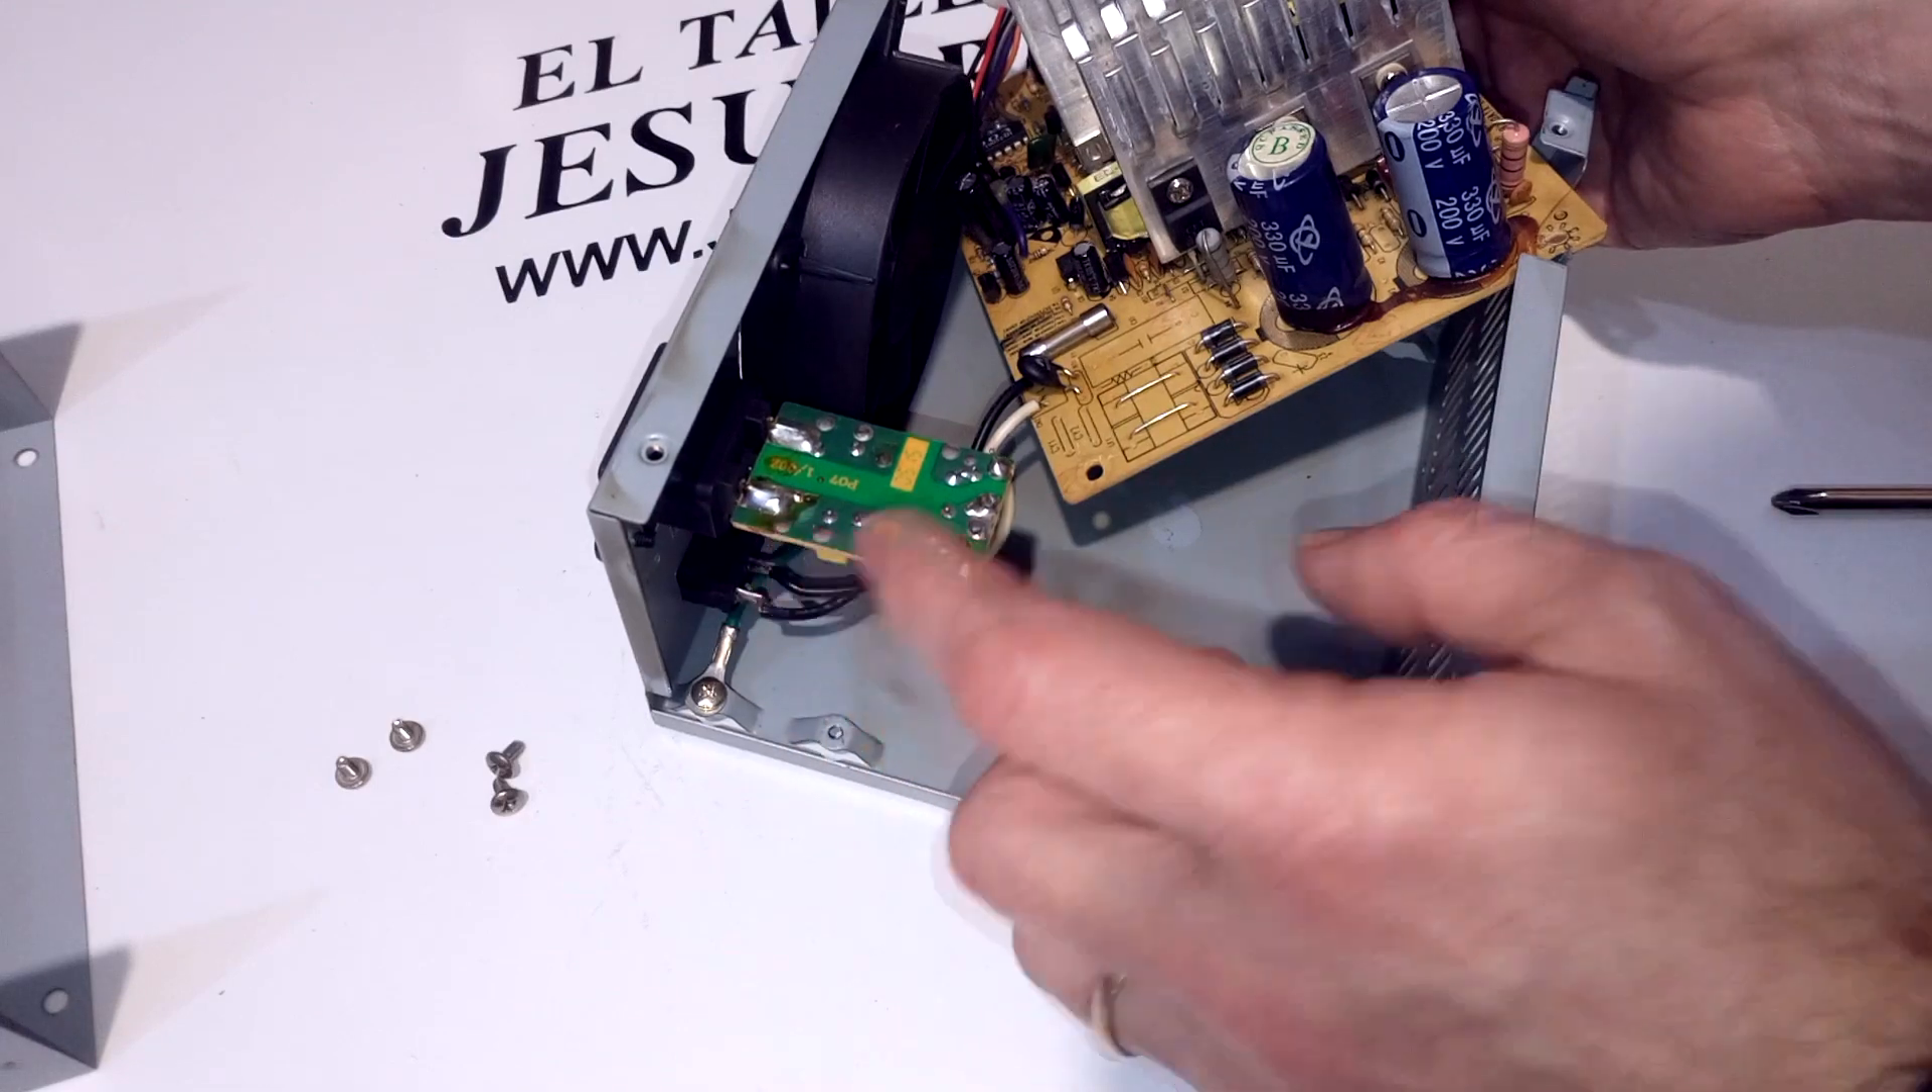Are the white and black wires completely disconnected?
No.